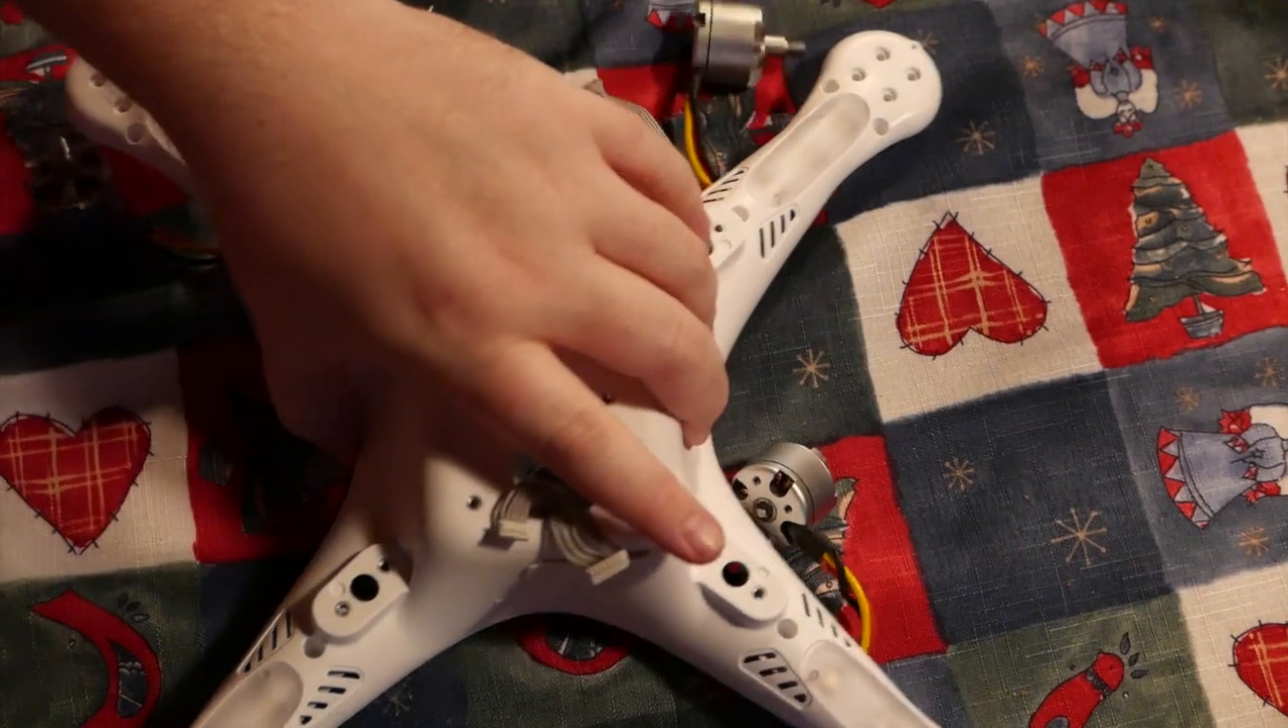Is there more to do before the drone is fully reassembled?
Yes.